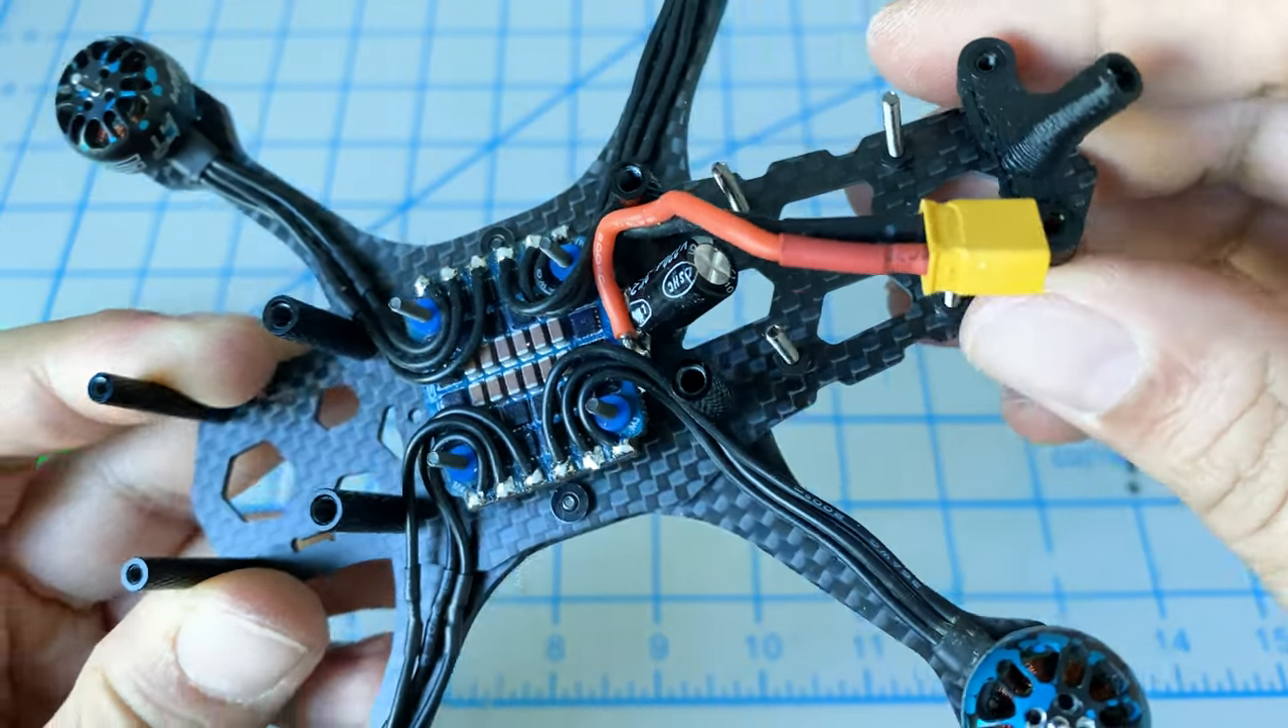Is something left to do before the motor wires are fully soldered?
No.